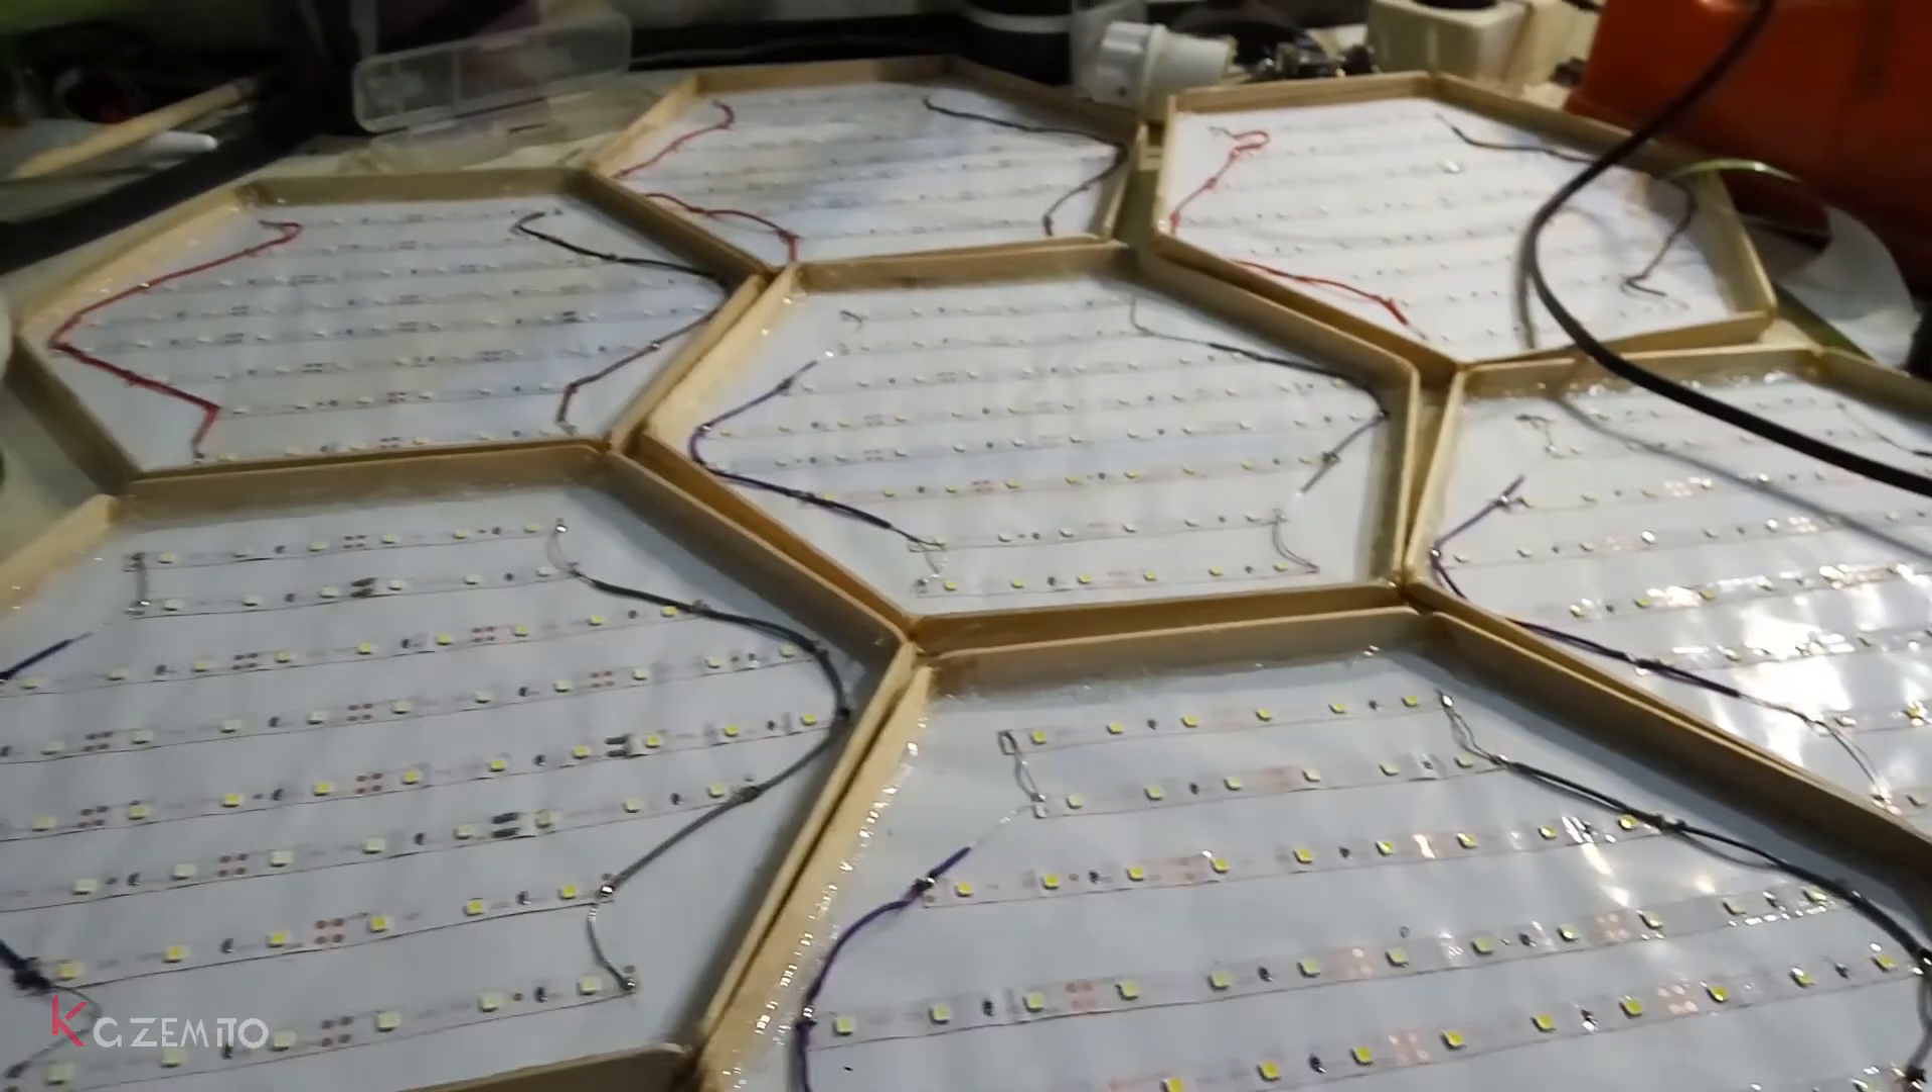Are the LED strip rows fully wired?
Yes.